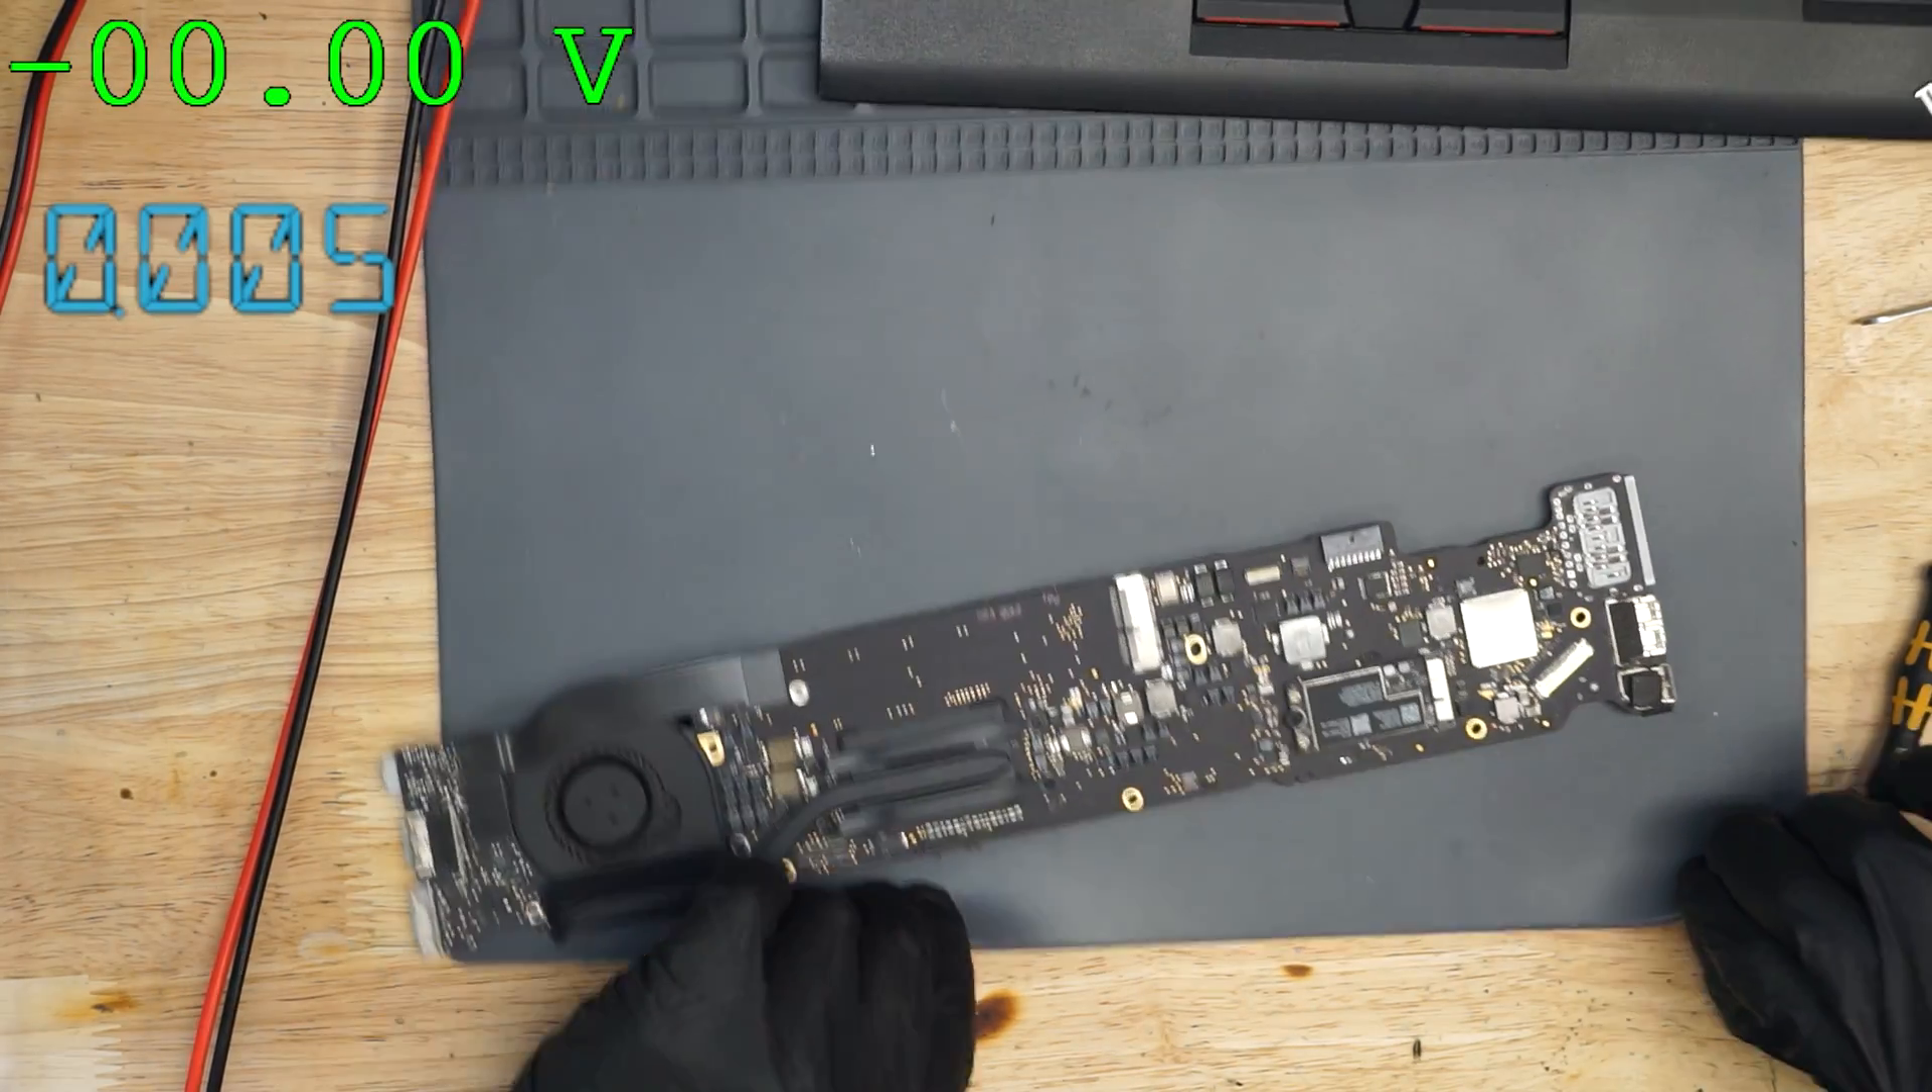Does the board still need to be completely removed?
No.